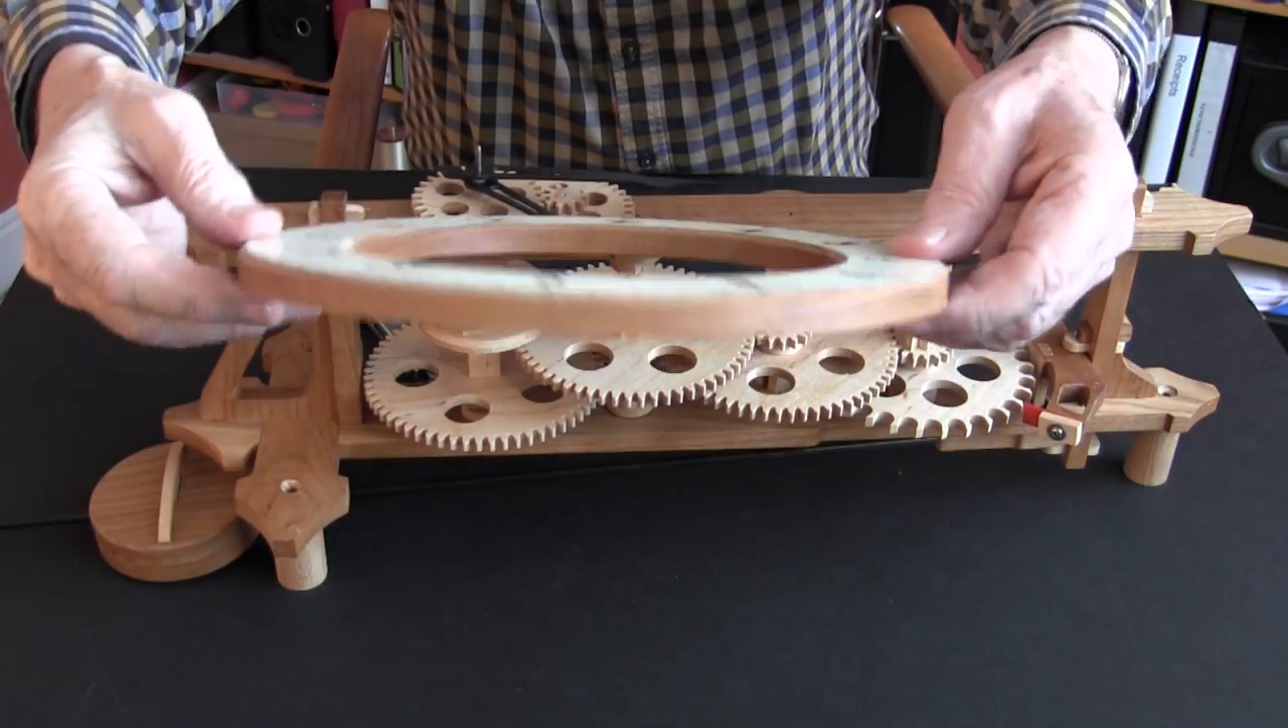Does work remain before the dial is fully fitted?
Yes.